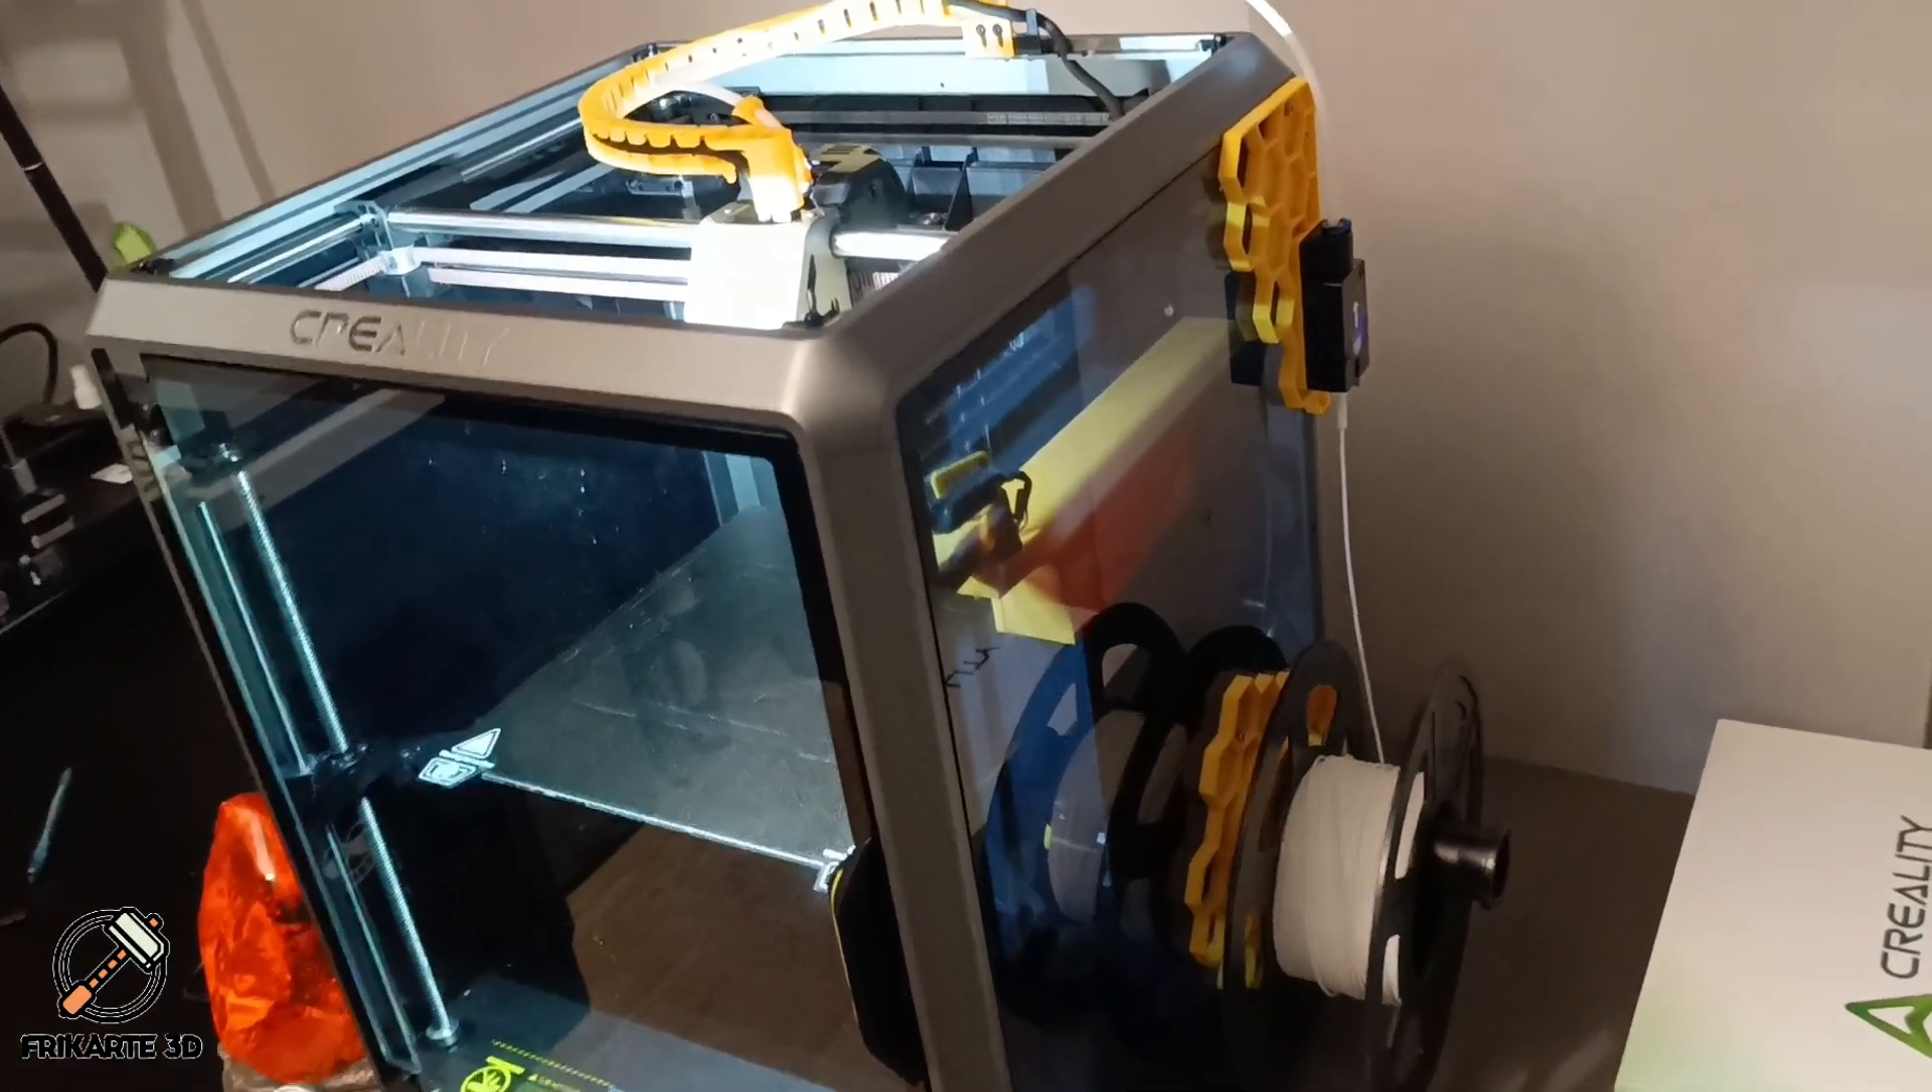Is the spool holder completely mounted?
Yes.